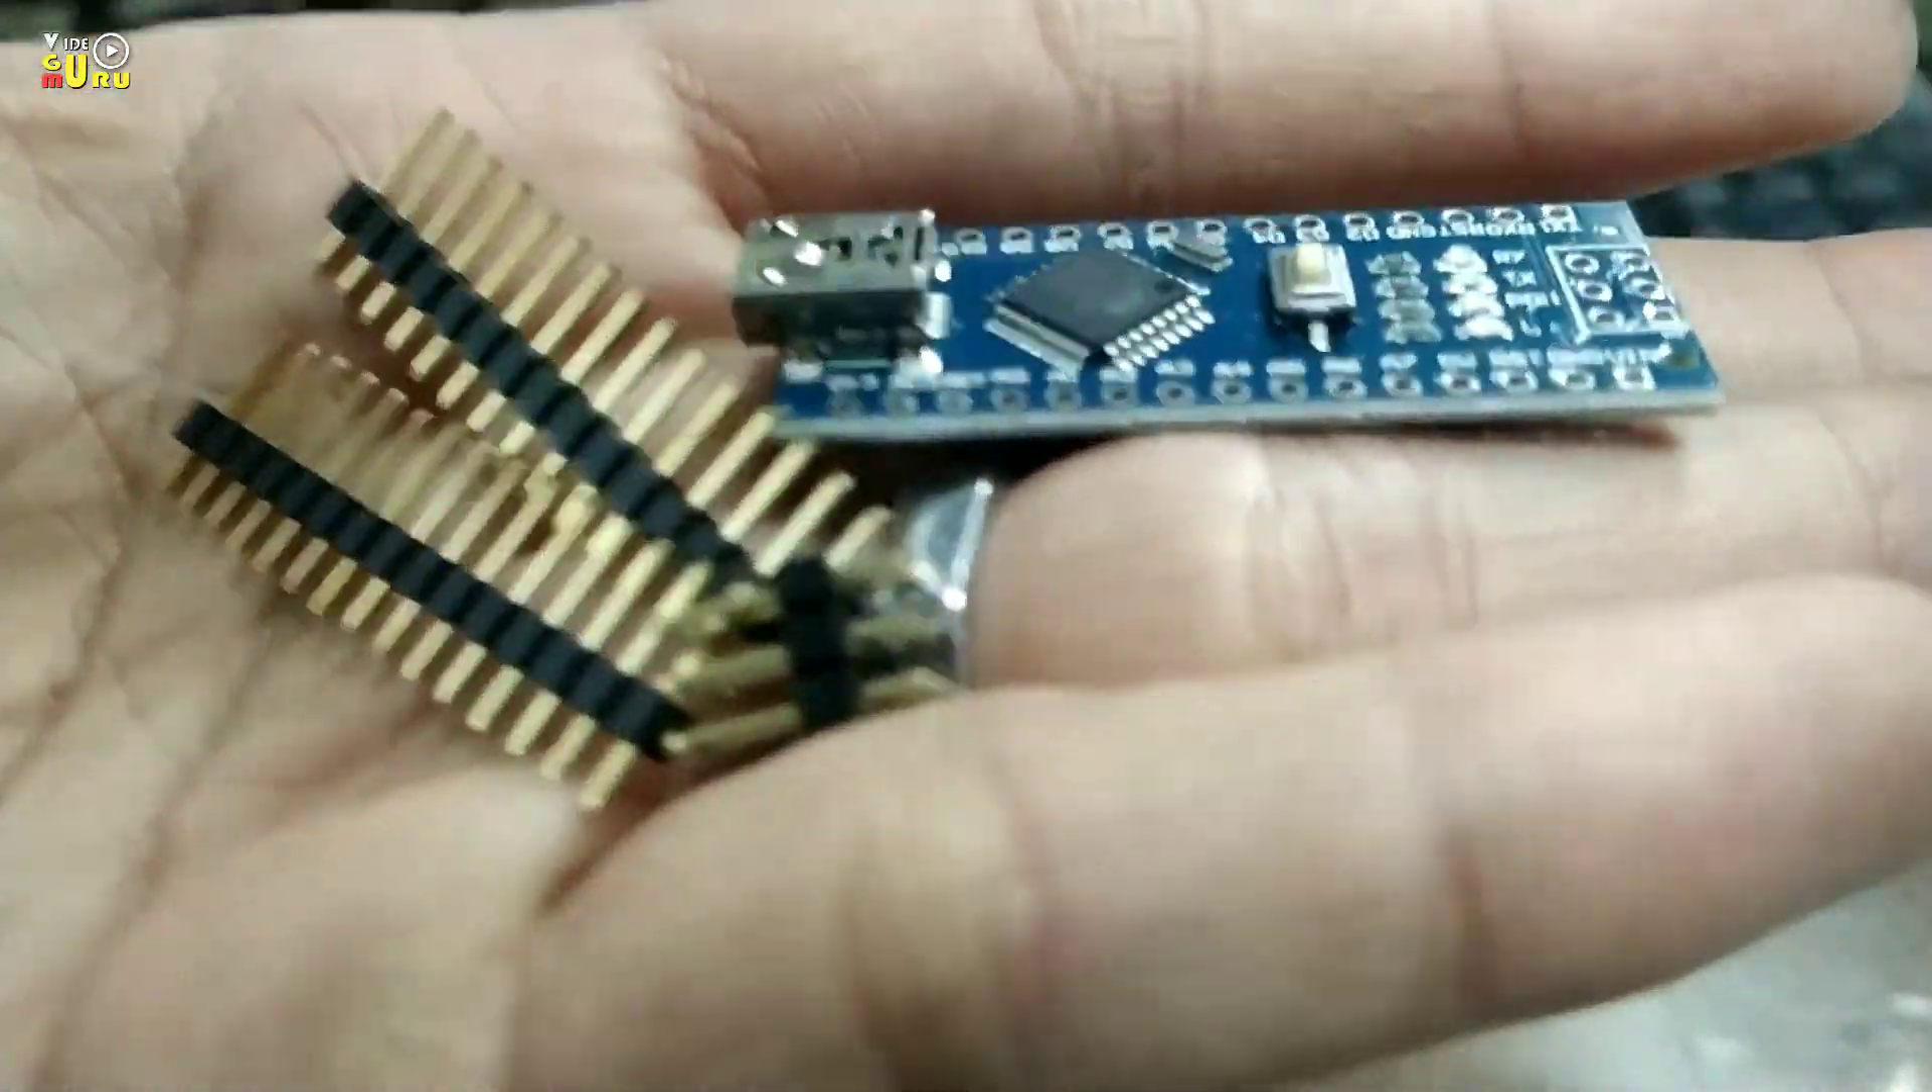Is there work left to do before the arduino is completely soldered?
Yes.